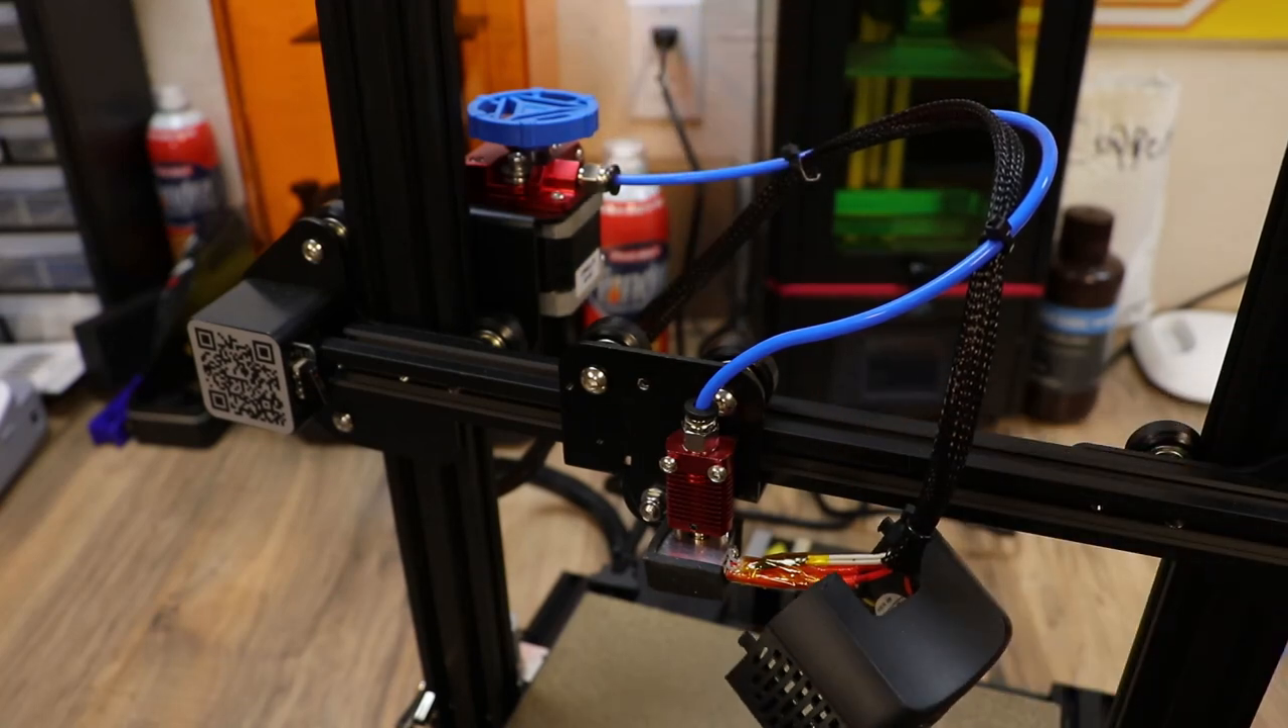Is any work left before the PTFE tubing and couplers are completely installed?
No.